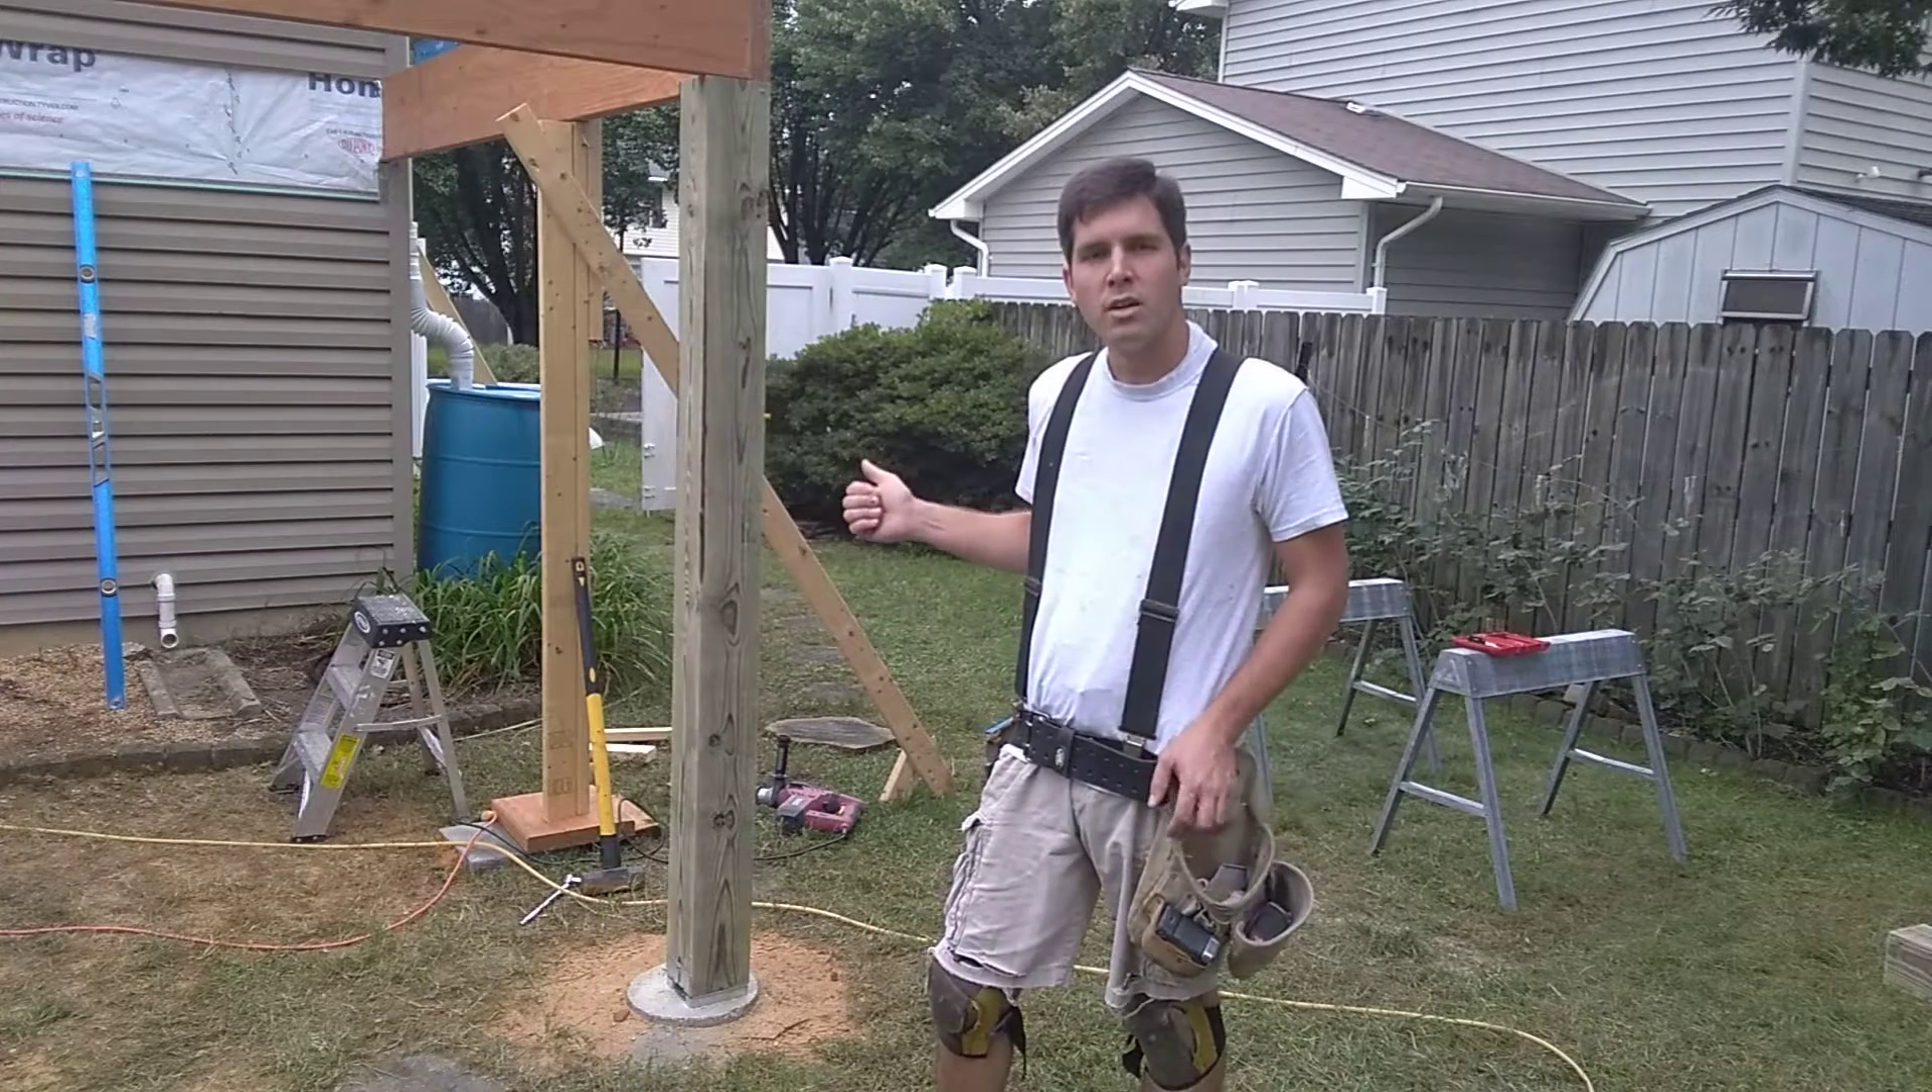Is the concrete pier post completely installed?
Yes.